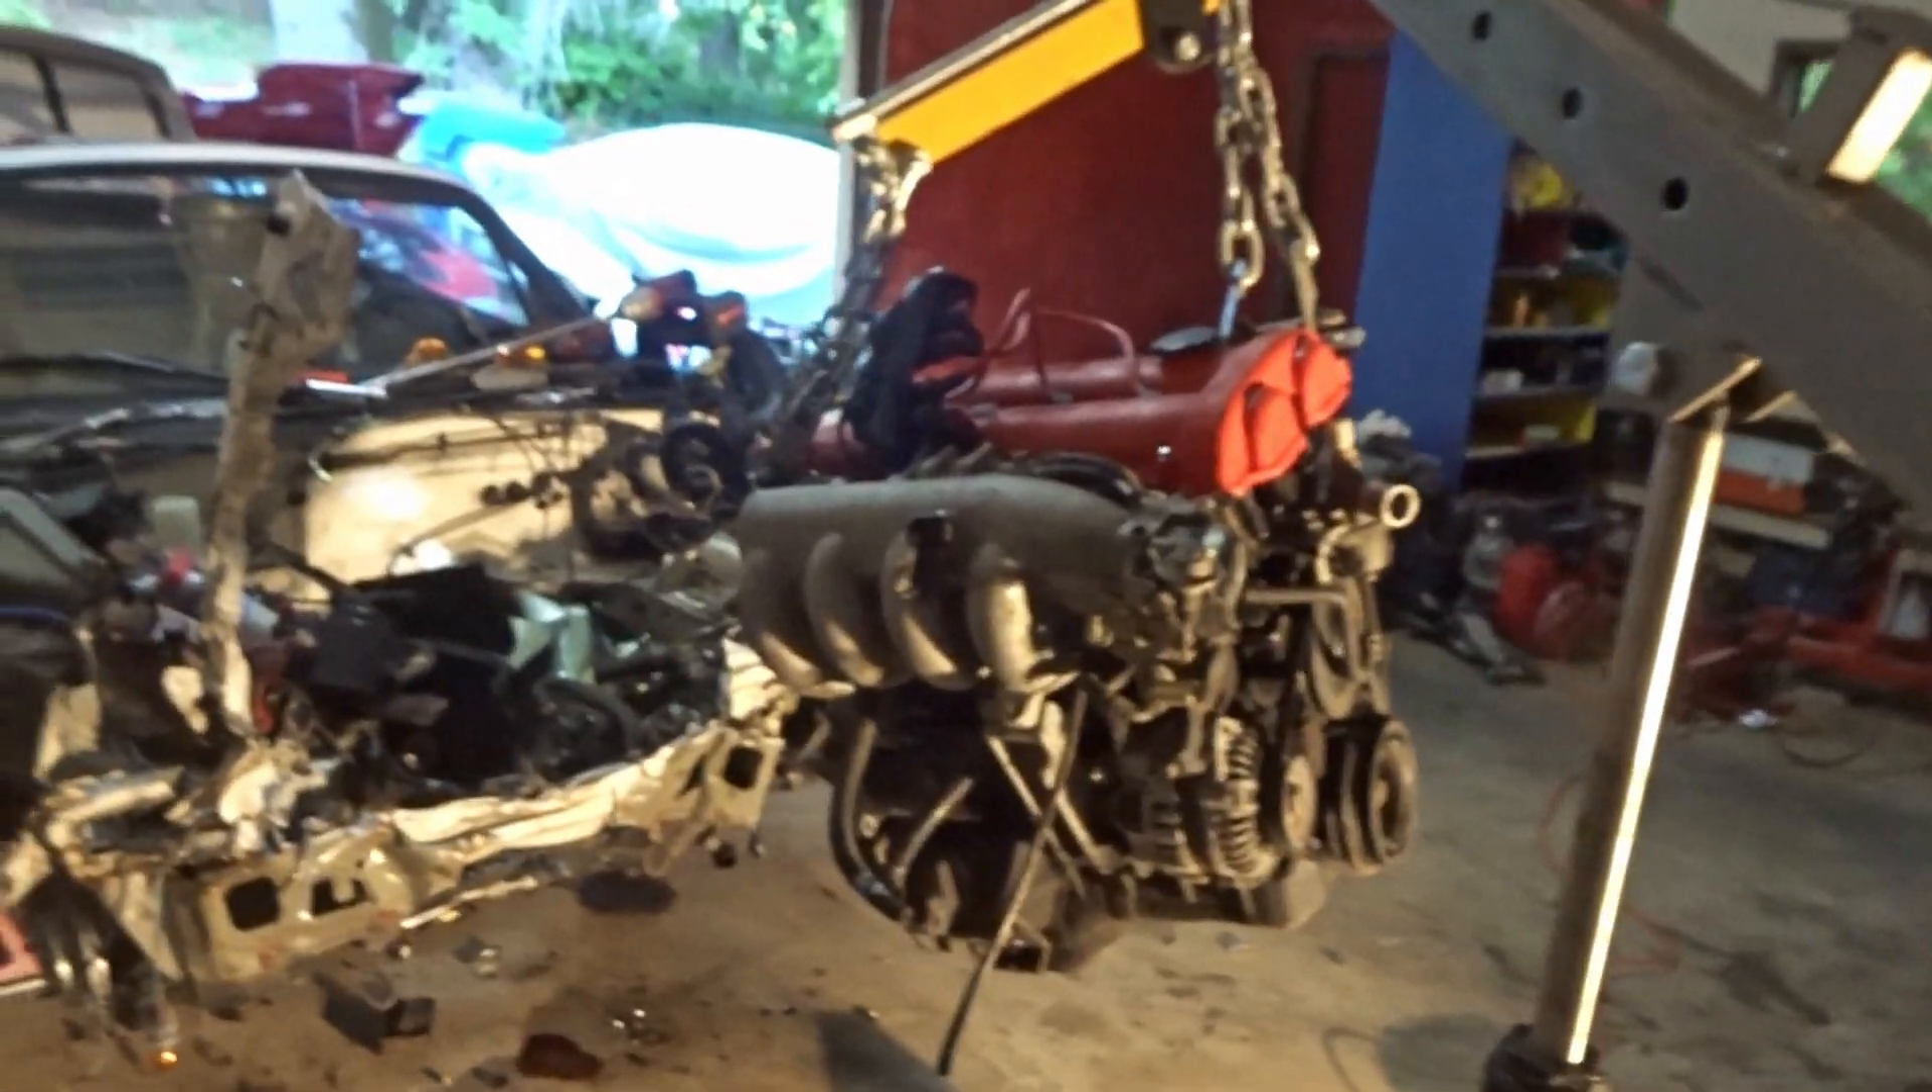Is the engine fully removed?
Yes.